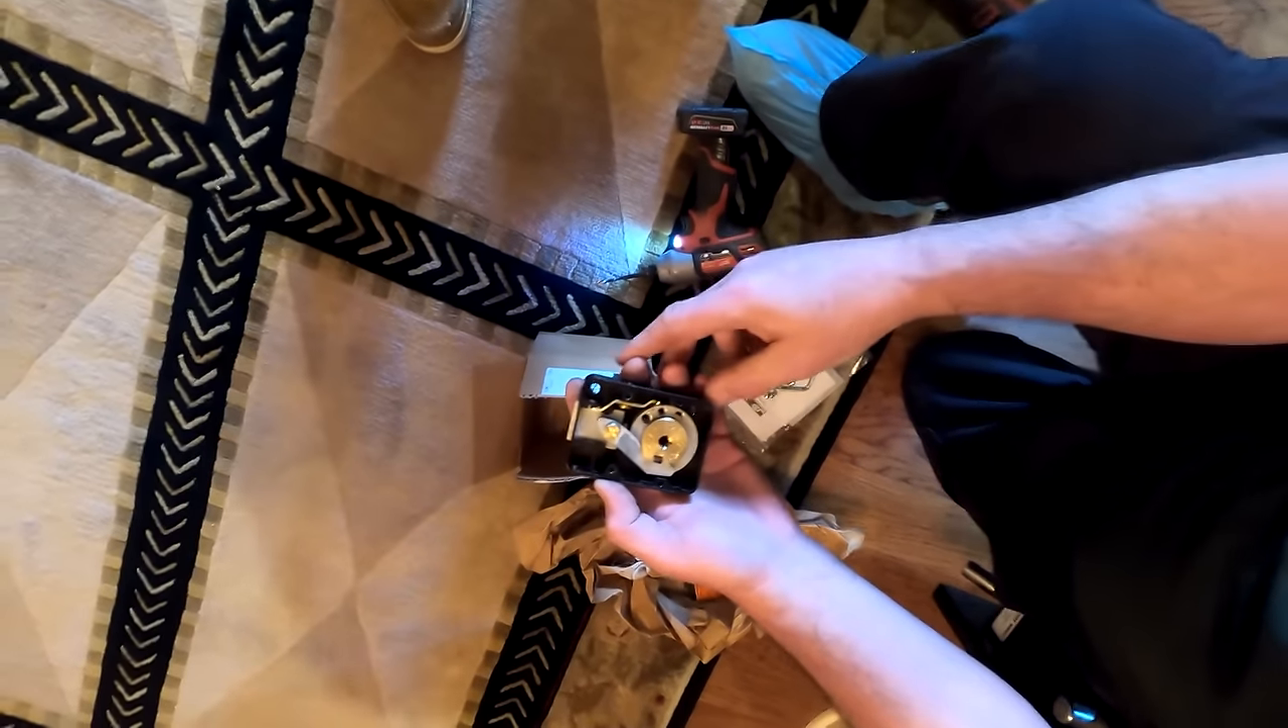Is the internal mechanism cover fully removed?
Yes.